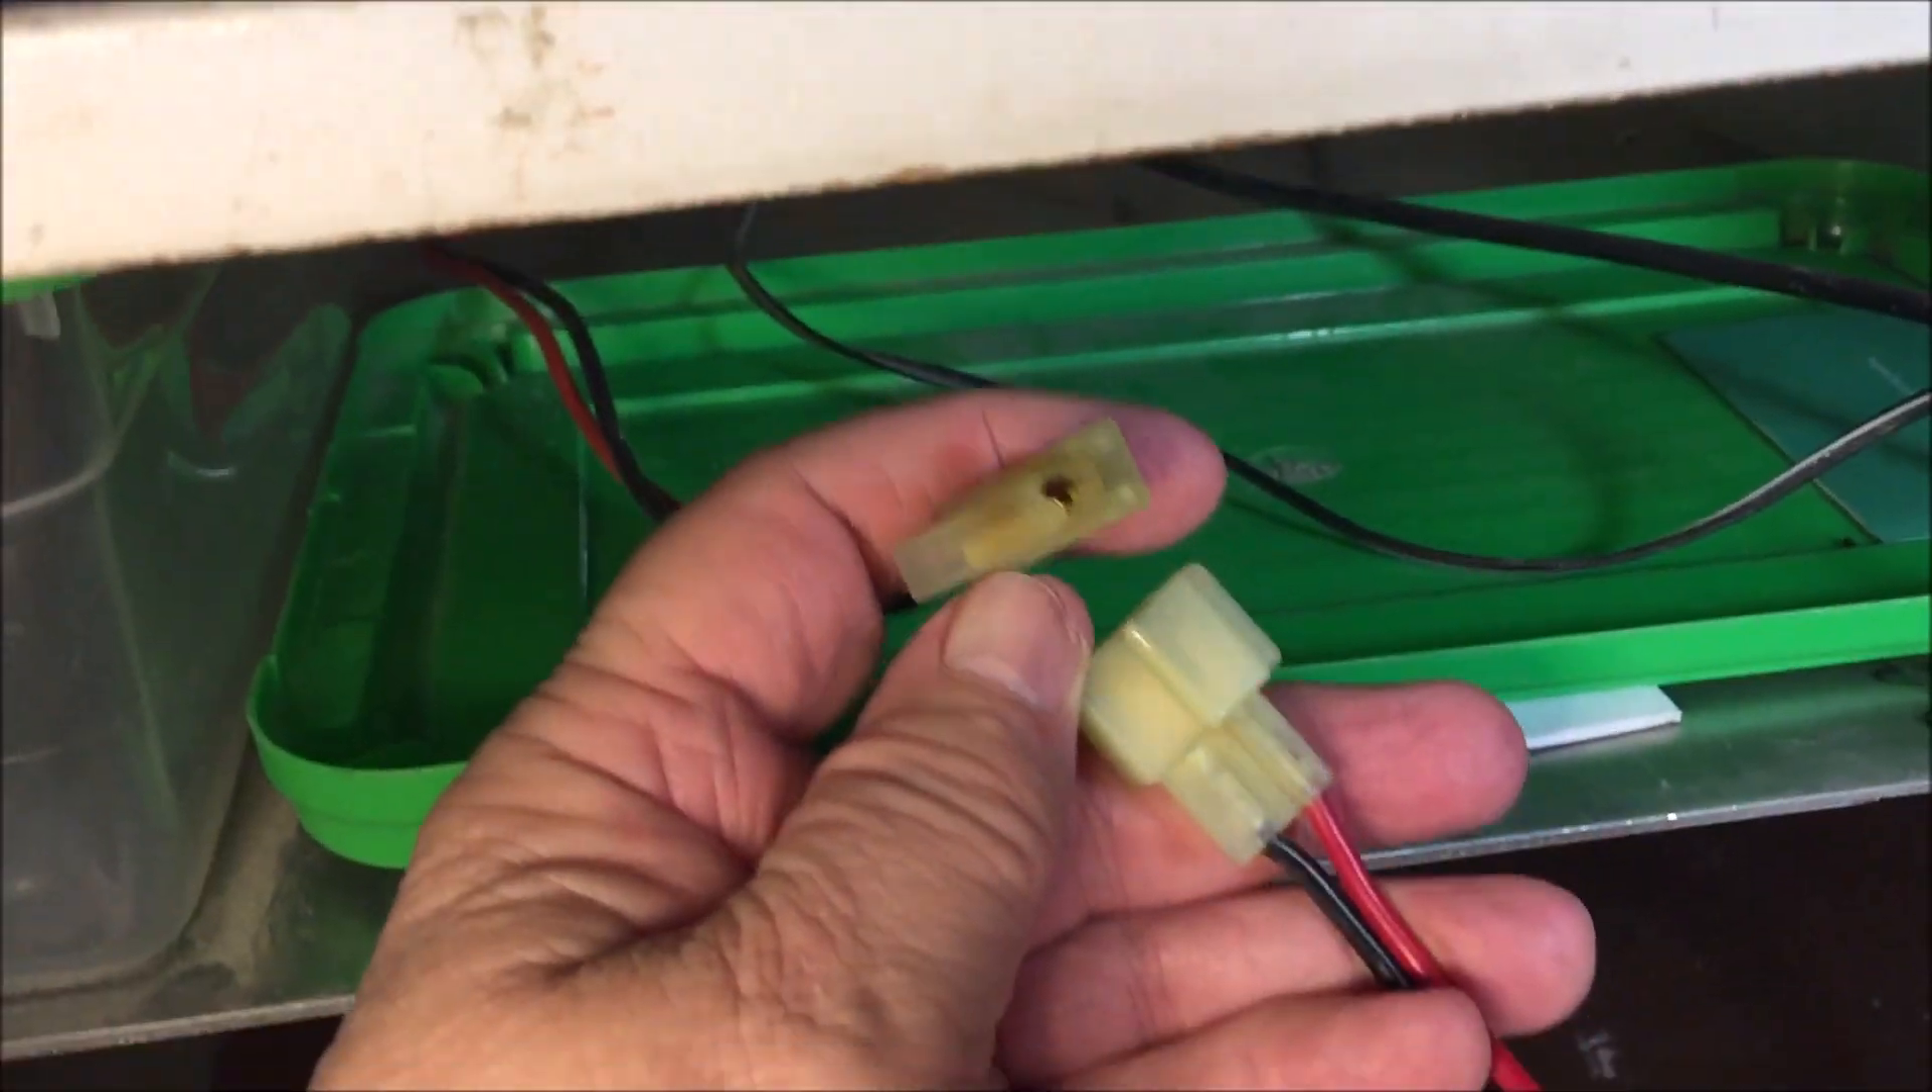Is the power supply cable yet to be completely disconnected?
No.